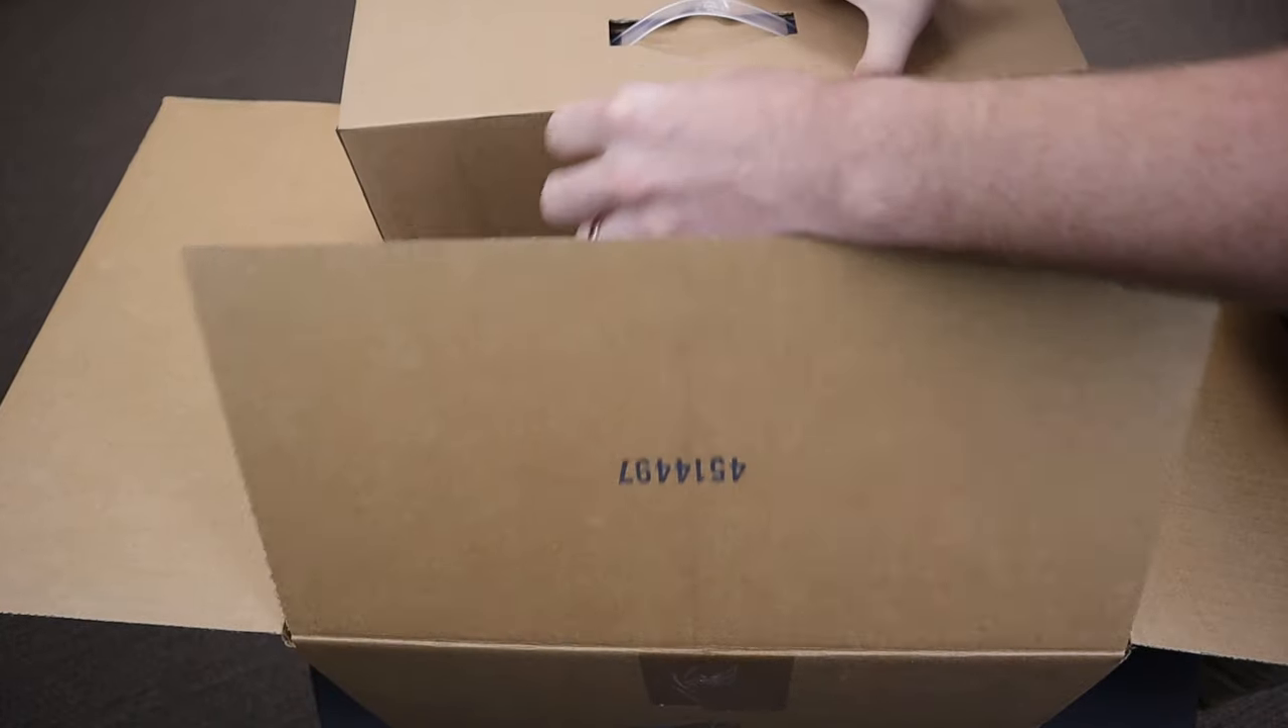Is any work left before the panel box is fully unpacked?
Yes.